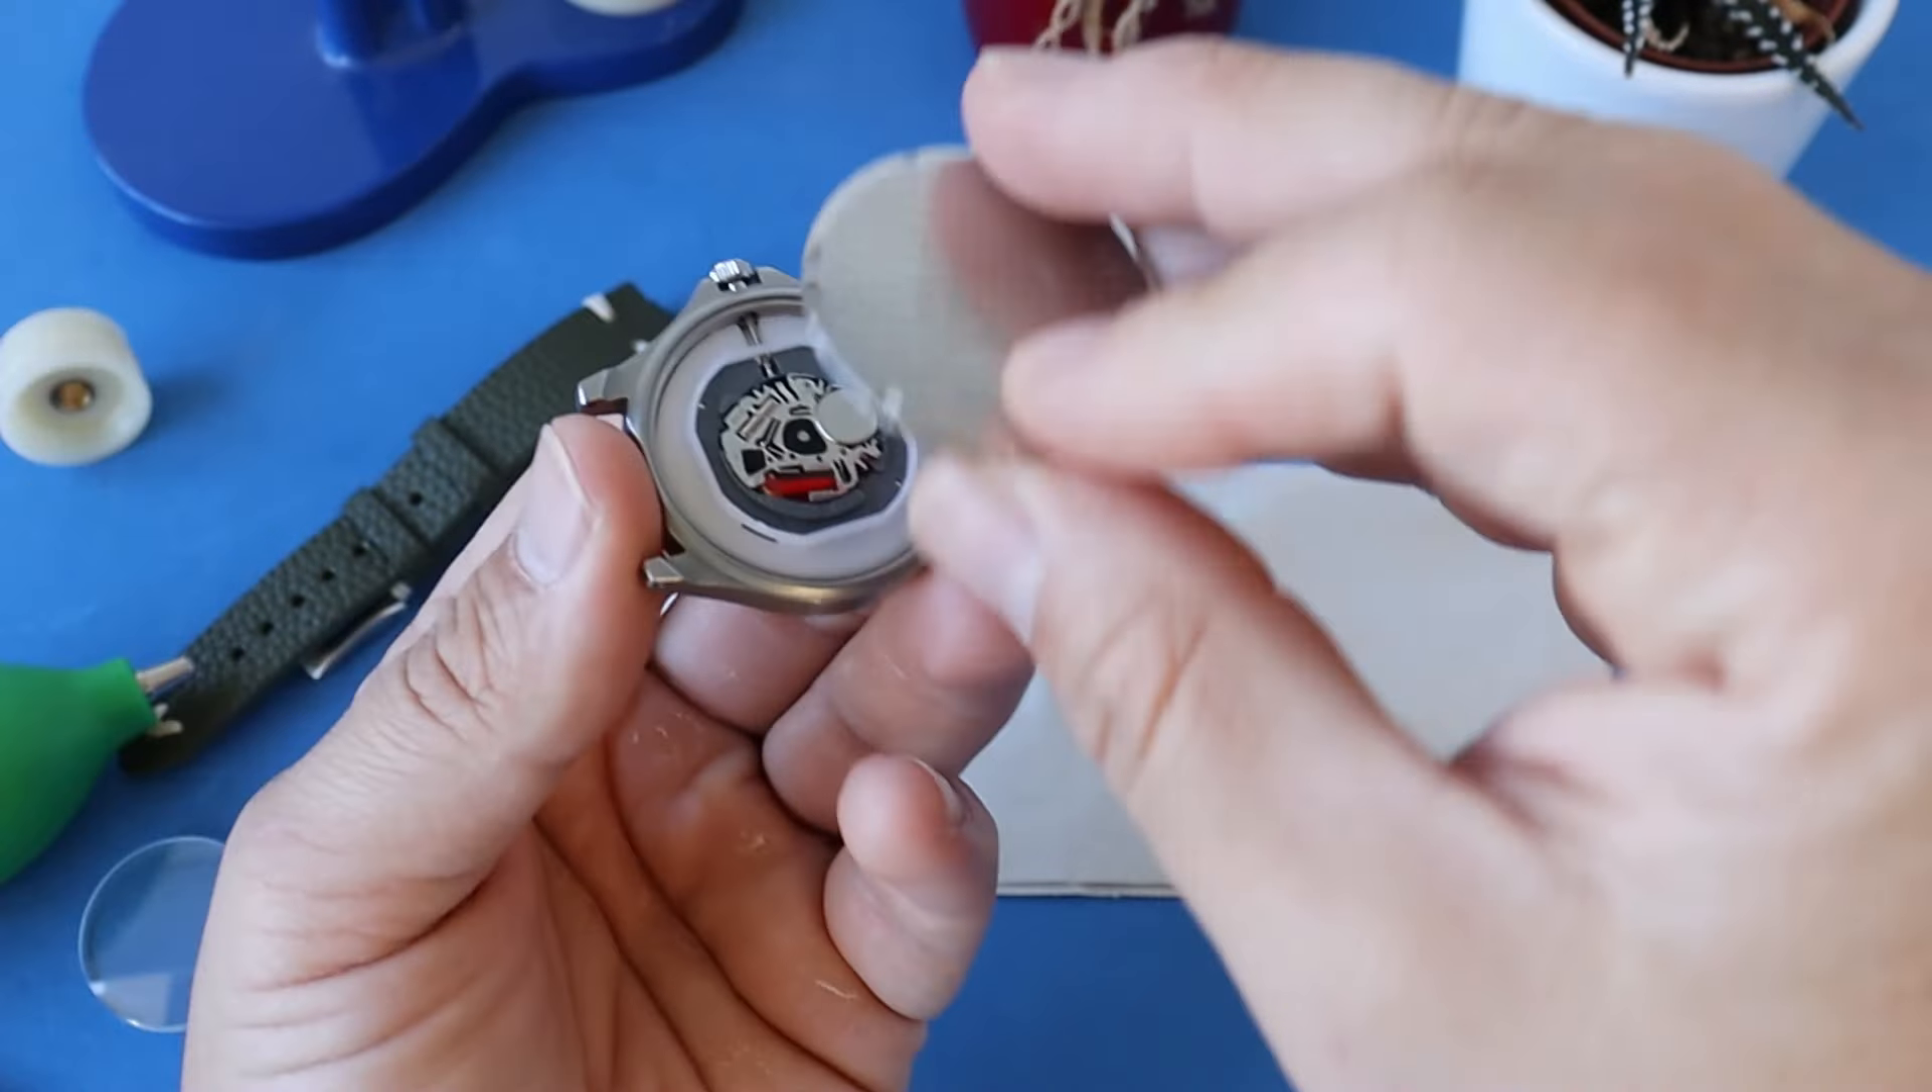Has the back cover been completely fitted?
No.